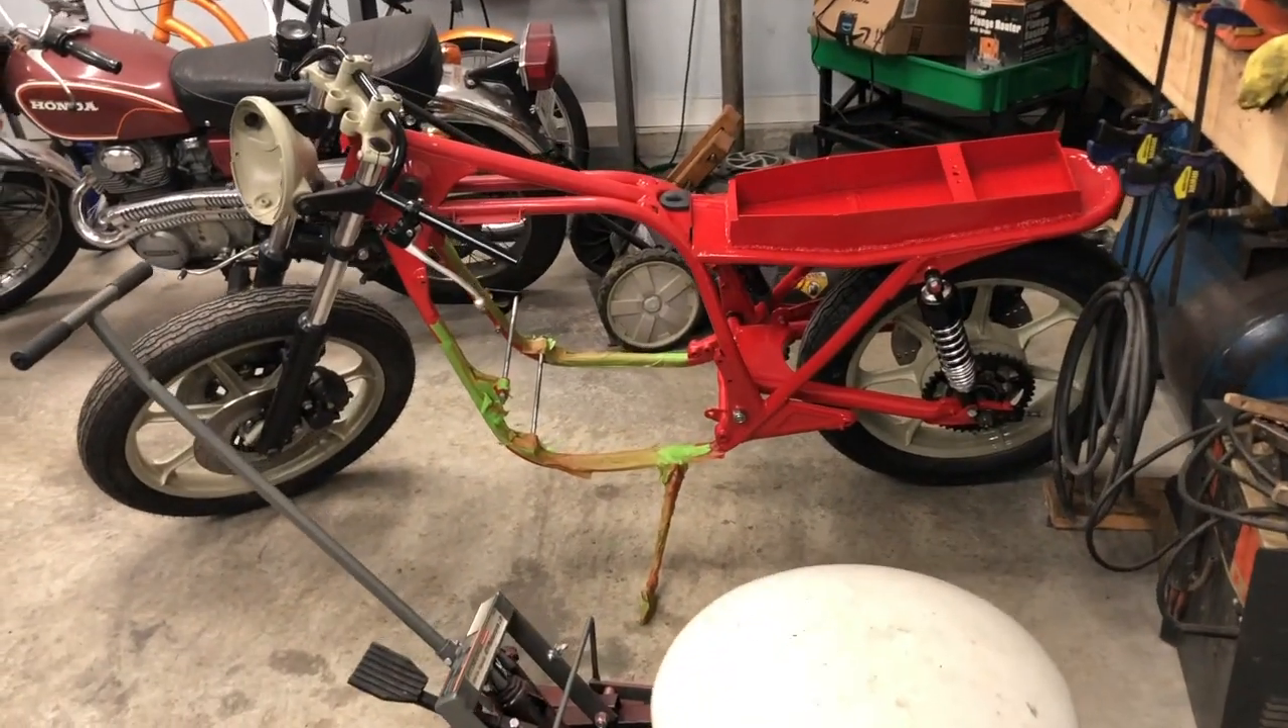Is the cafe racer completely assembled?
No.